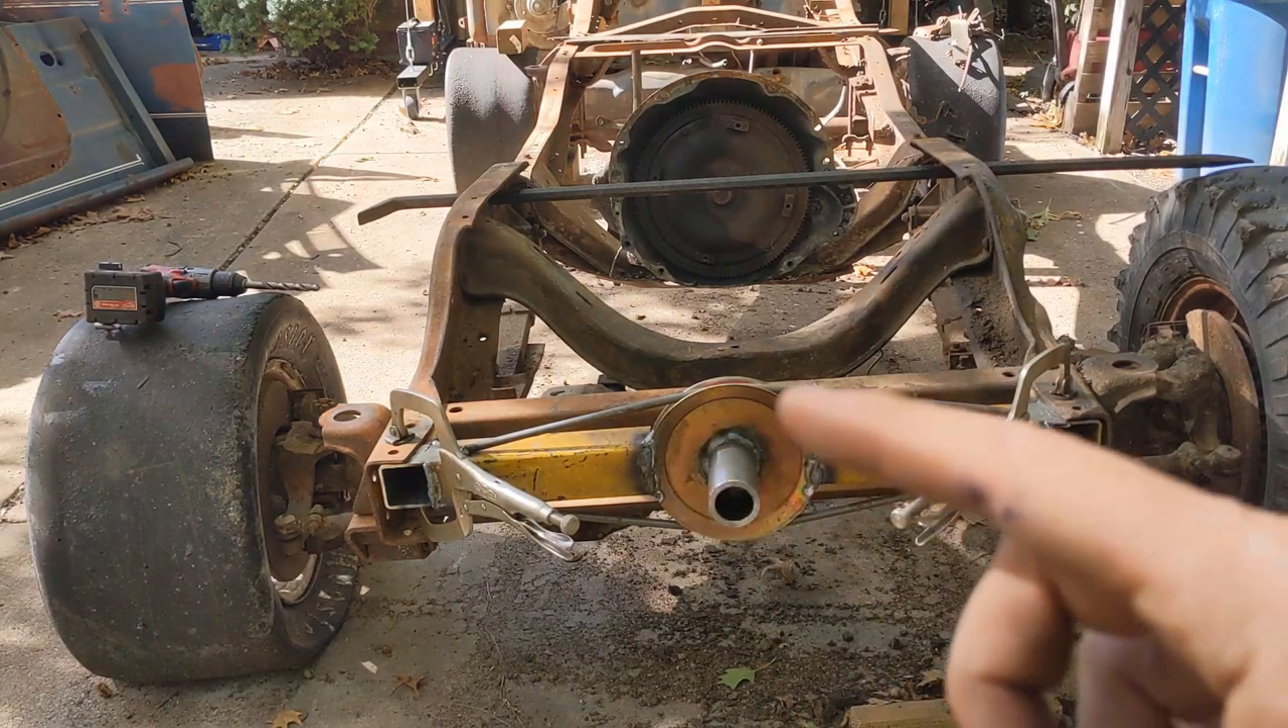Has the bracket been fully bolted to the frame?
No.